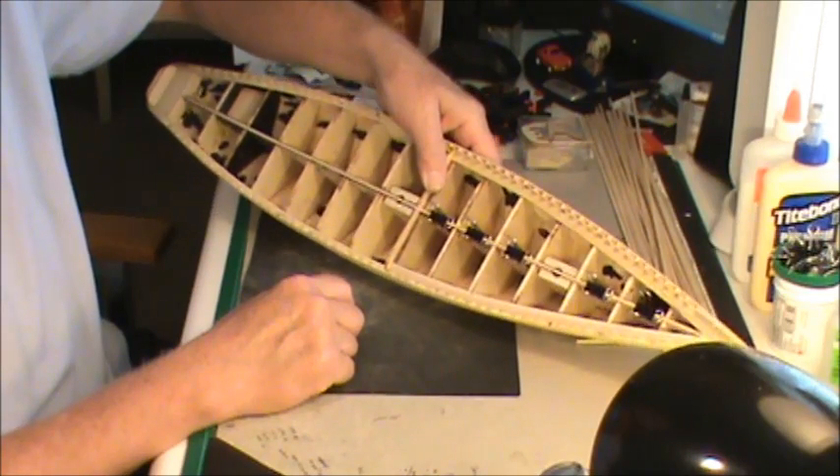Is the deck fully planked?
No.